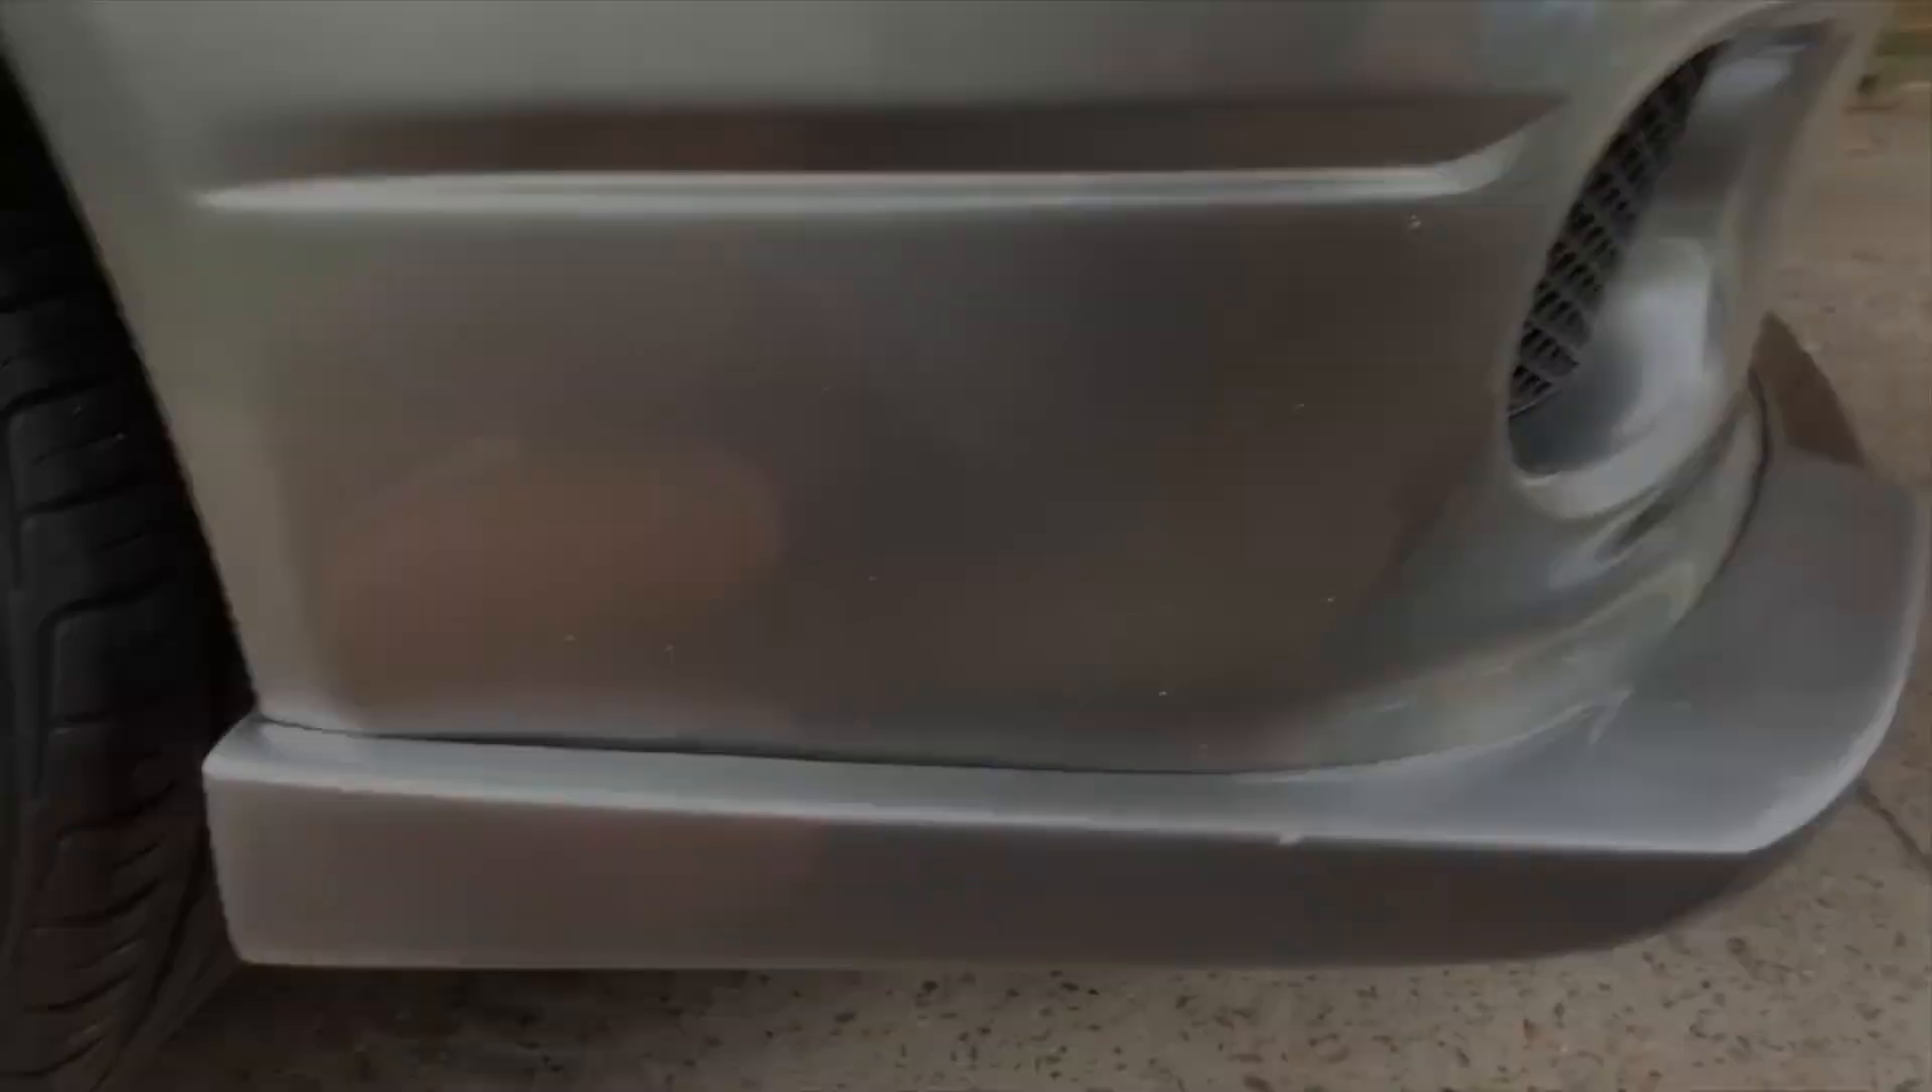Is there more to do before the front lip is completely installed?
No.